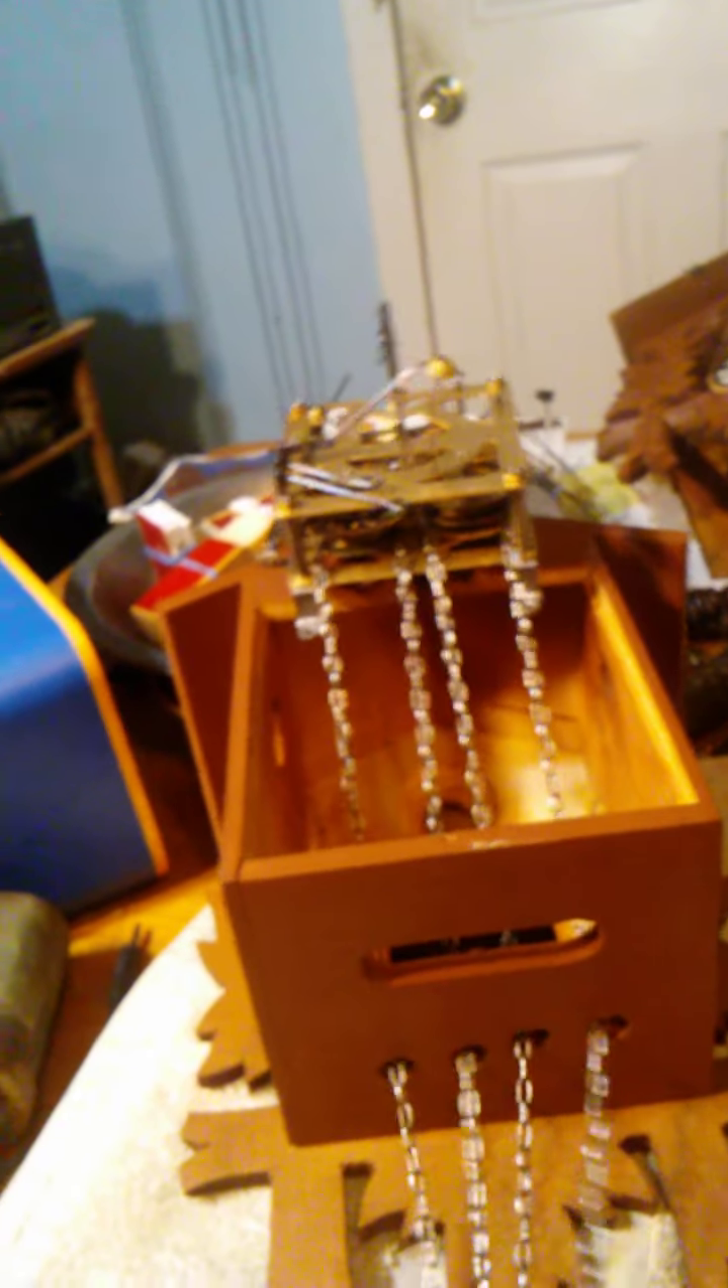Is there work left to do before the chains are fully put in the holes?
No.